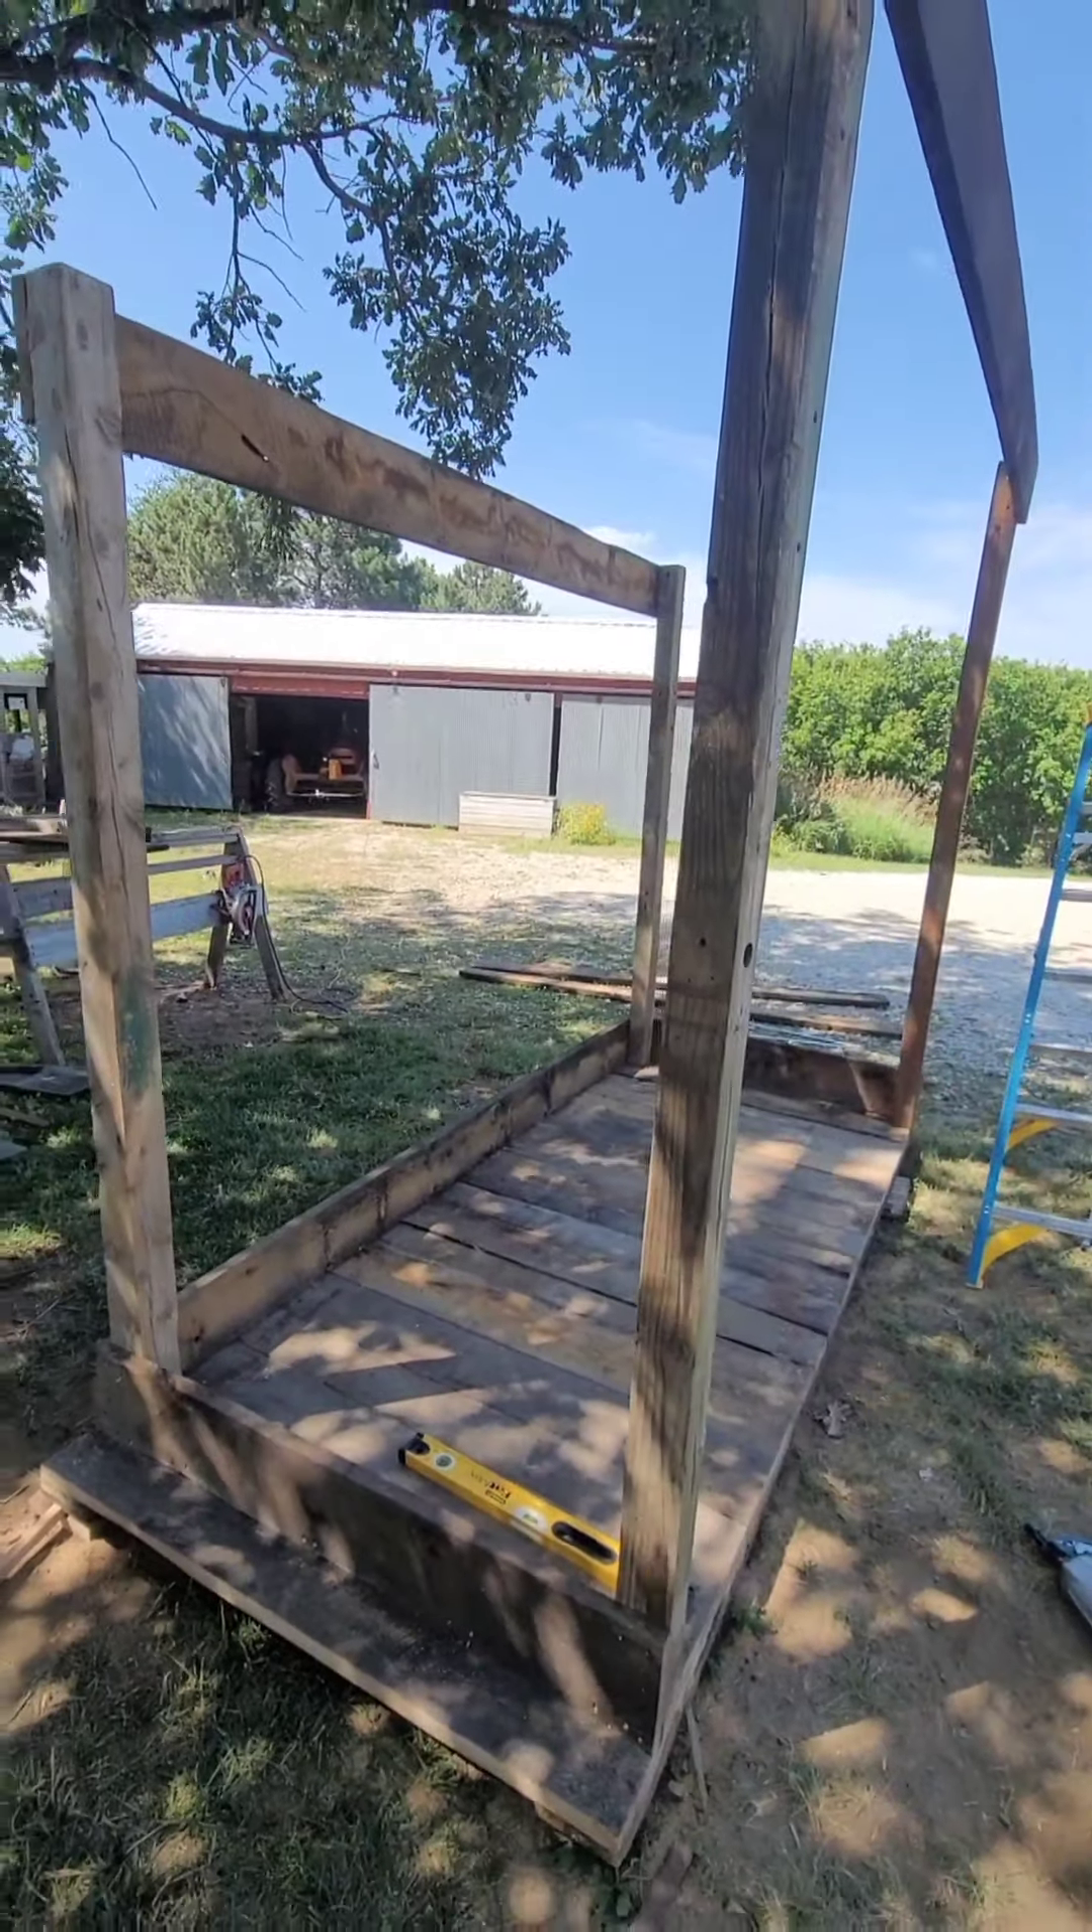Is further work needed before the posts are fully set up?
No.